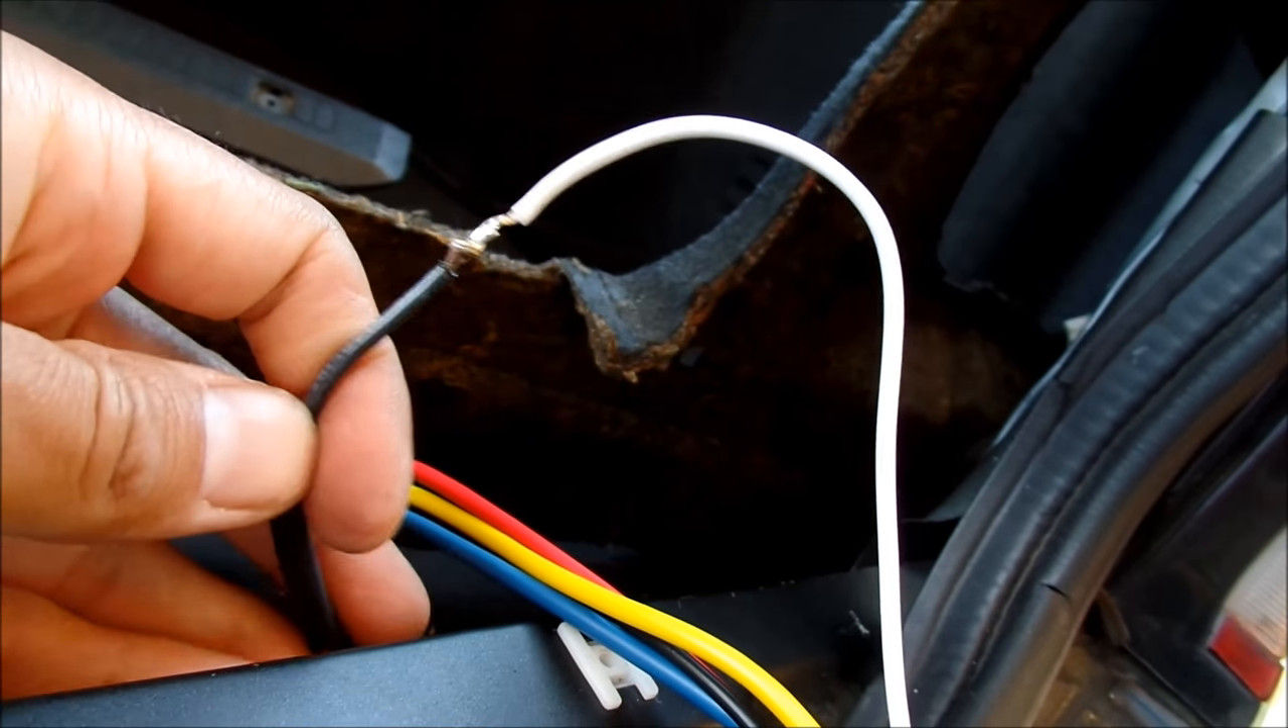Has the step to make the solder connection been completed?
Yes.